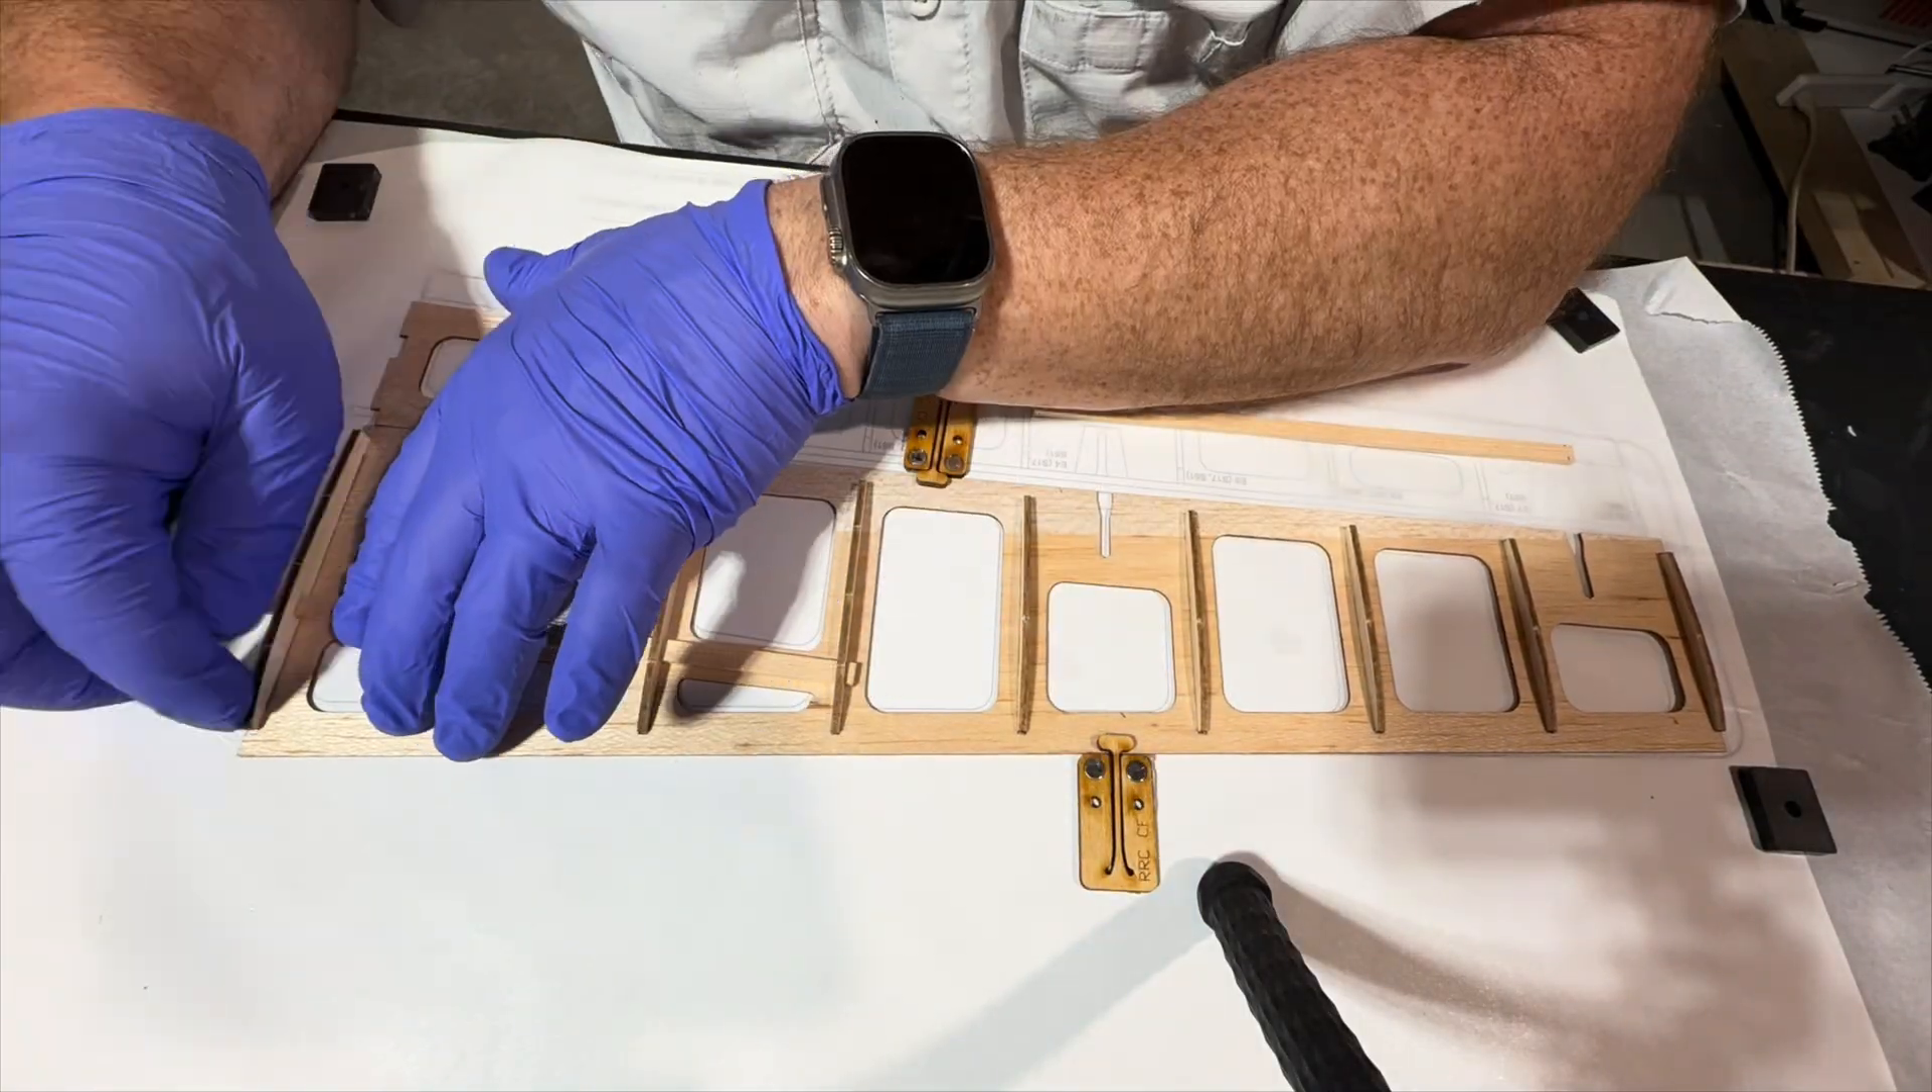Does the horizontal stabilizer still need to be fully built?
Yes.